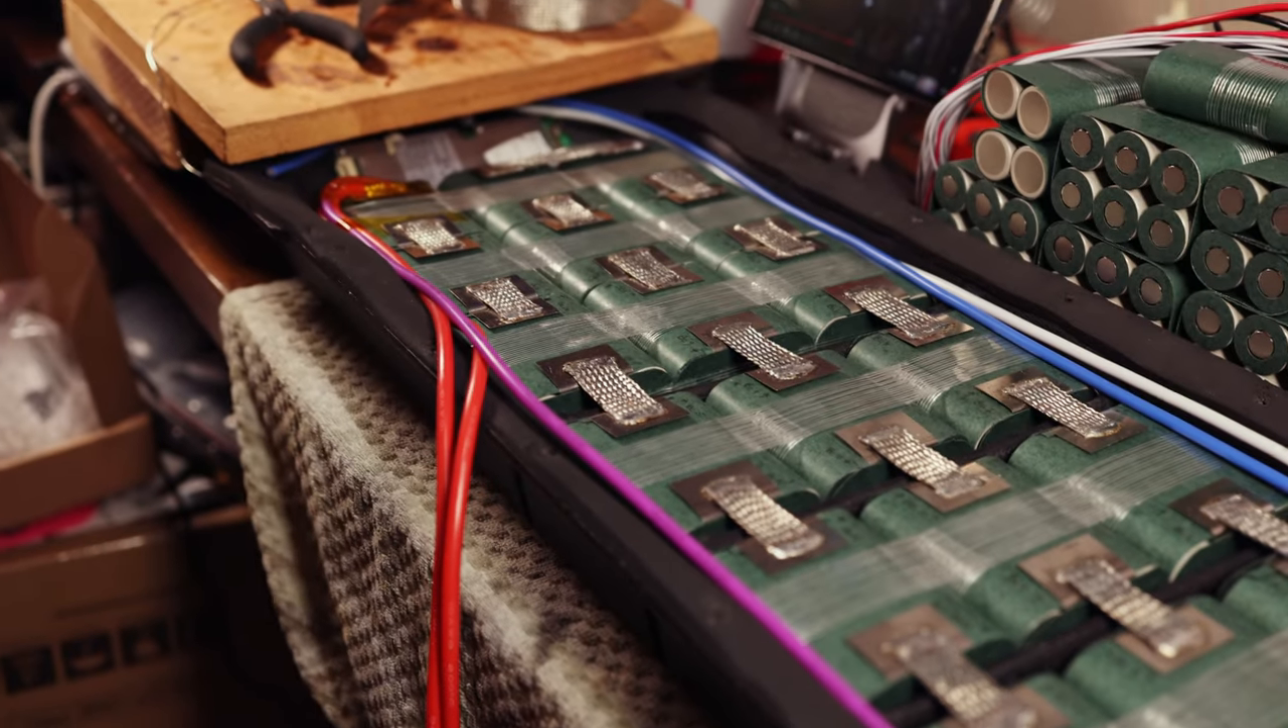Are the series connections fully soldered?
Yes.